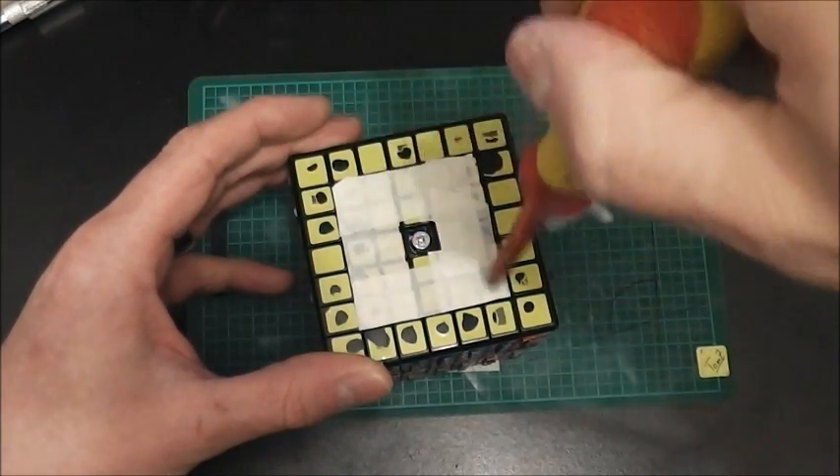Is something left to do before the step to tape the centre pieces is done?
No.